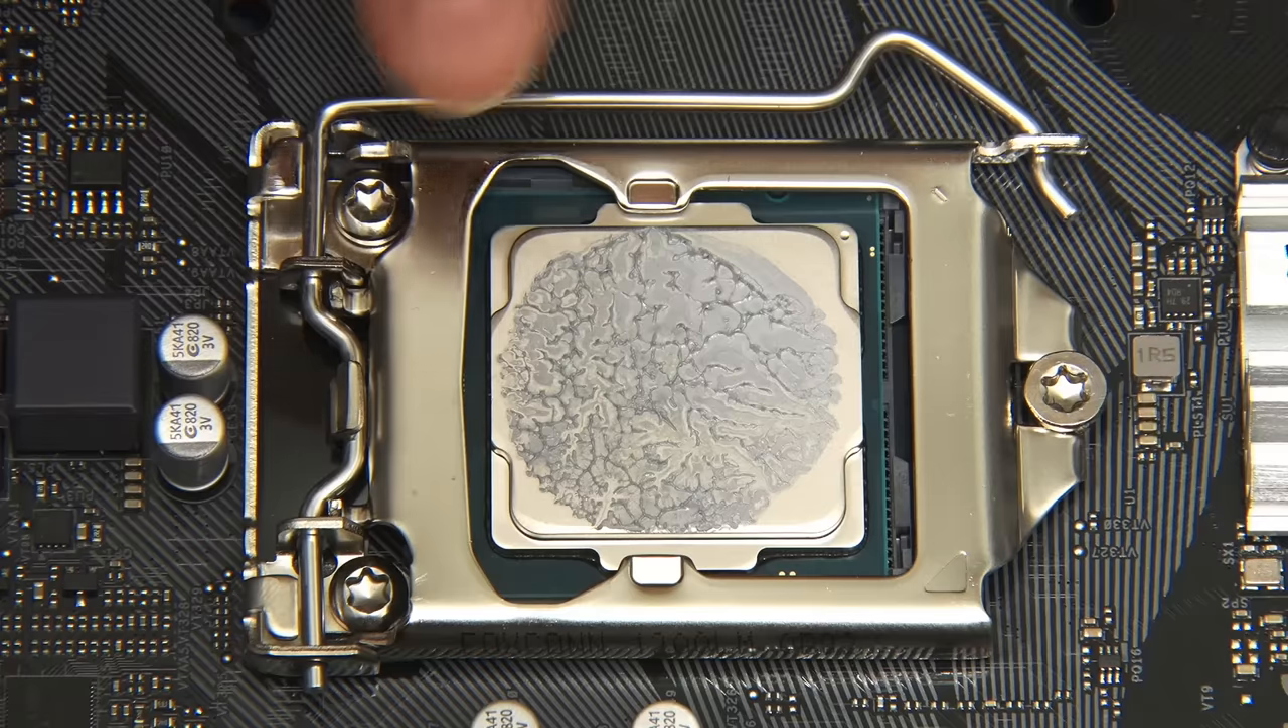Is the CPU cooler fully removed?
Yes.